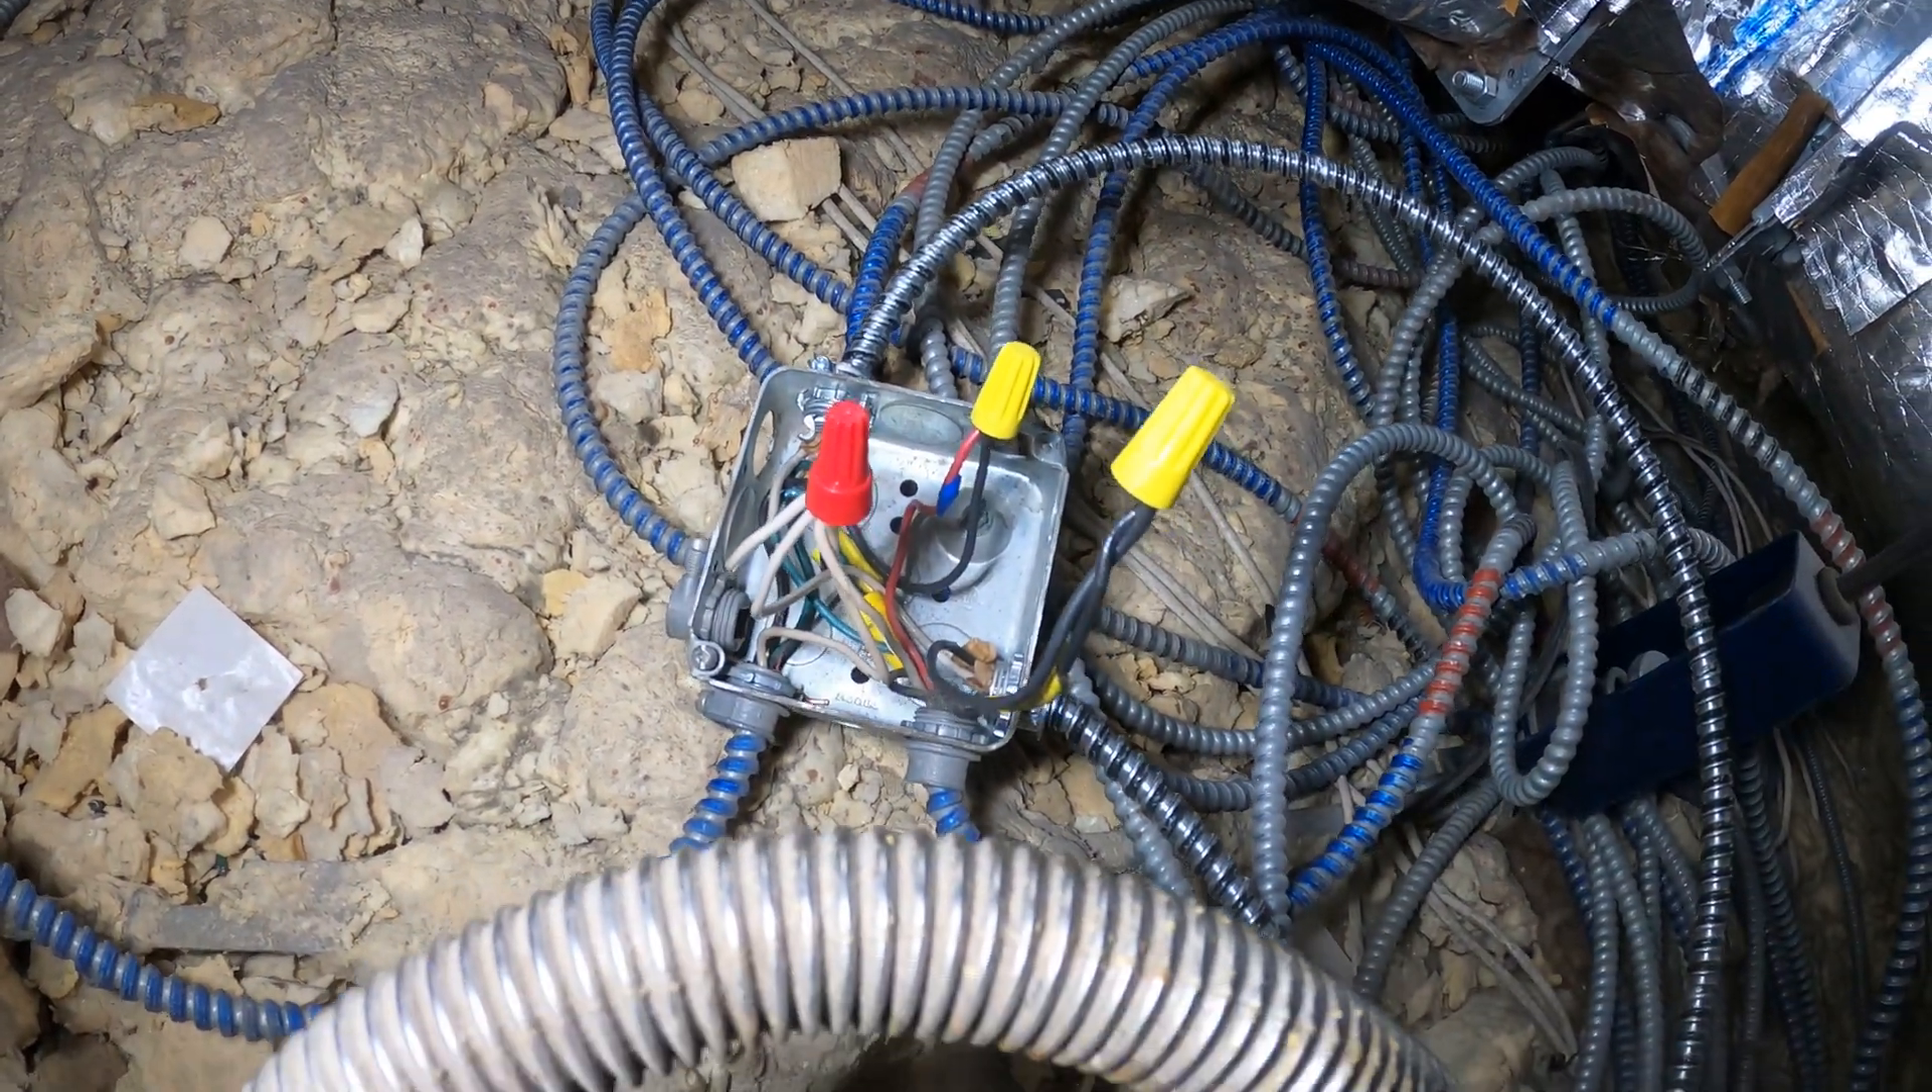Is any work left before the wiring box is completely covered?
Yes.